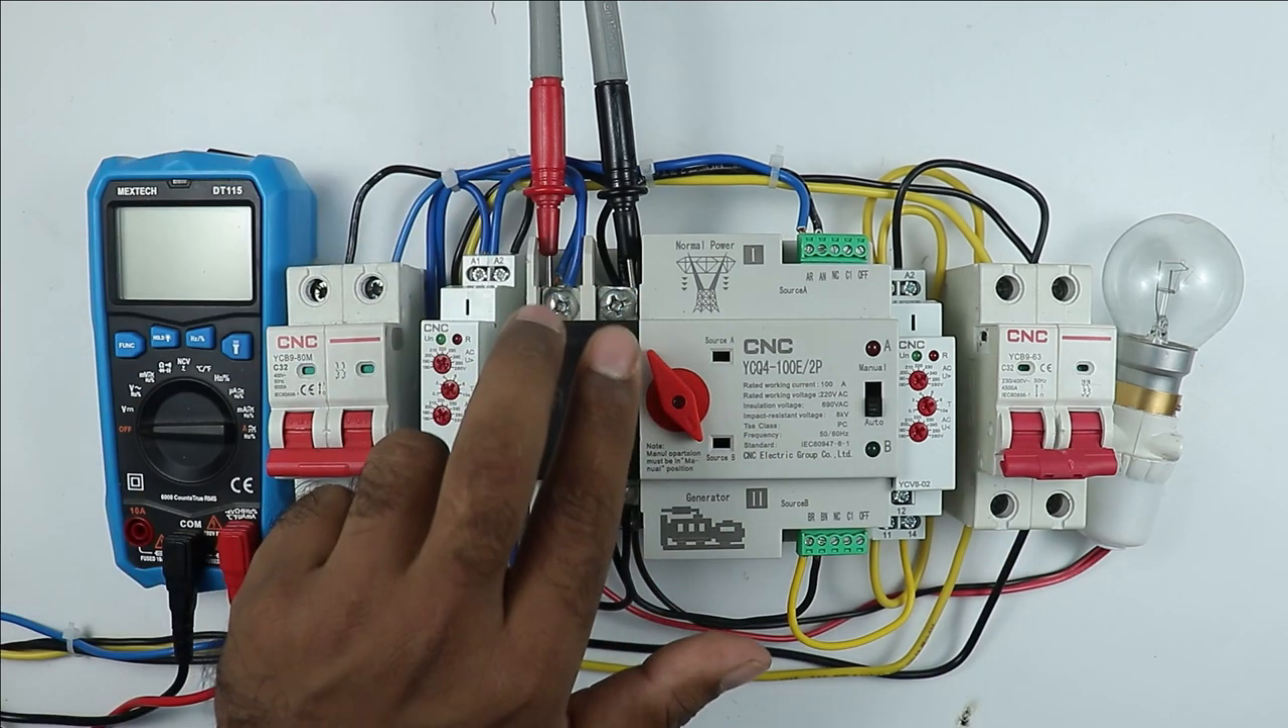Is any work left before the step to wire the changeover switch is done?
No.